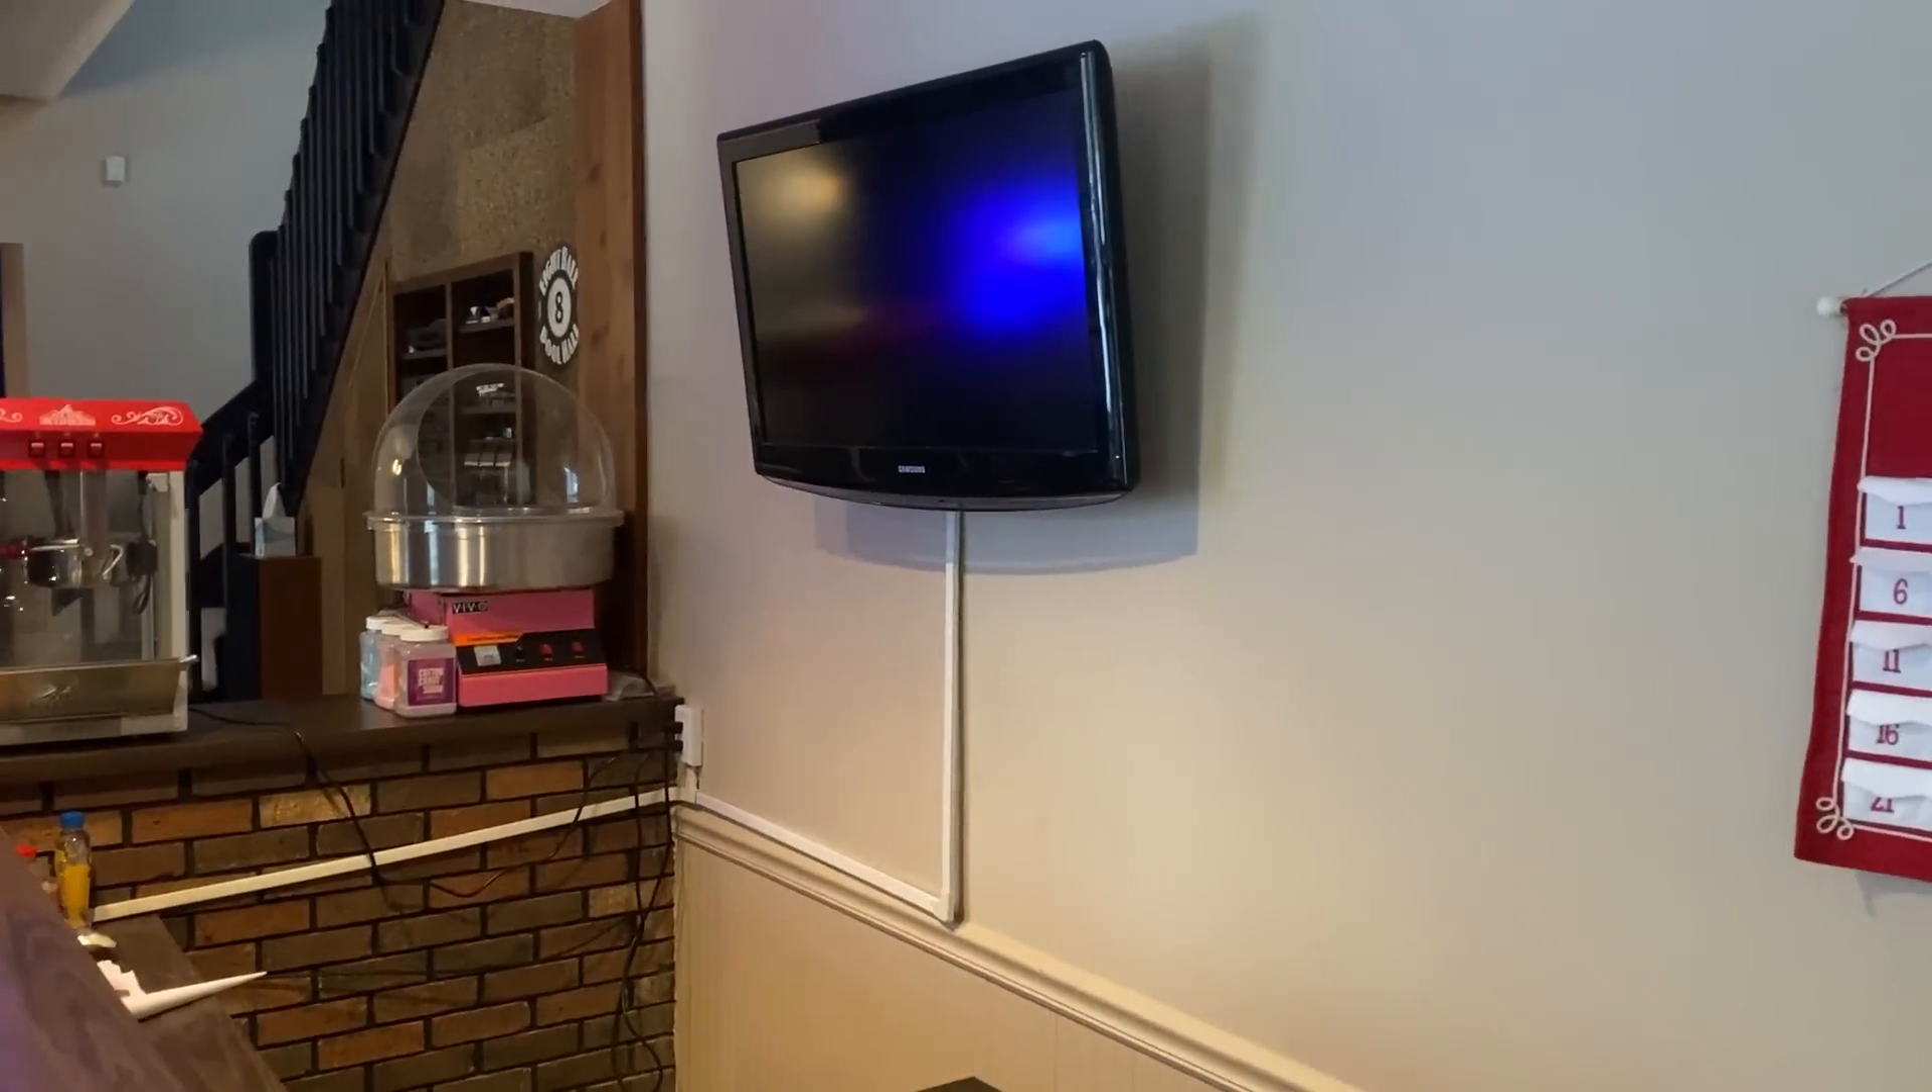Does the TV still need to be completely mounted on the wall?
No.